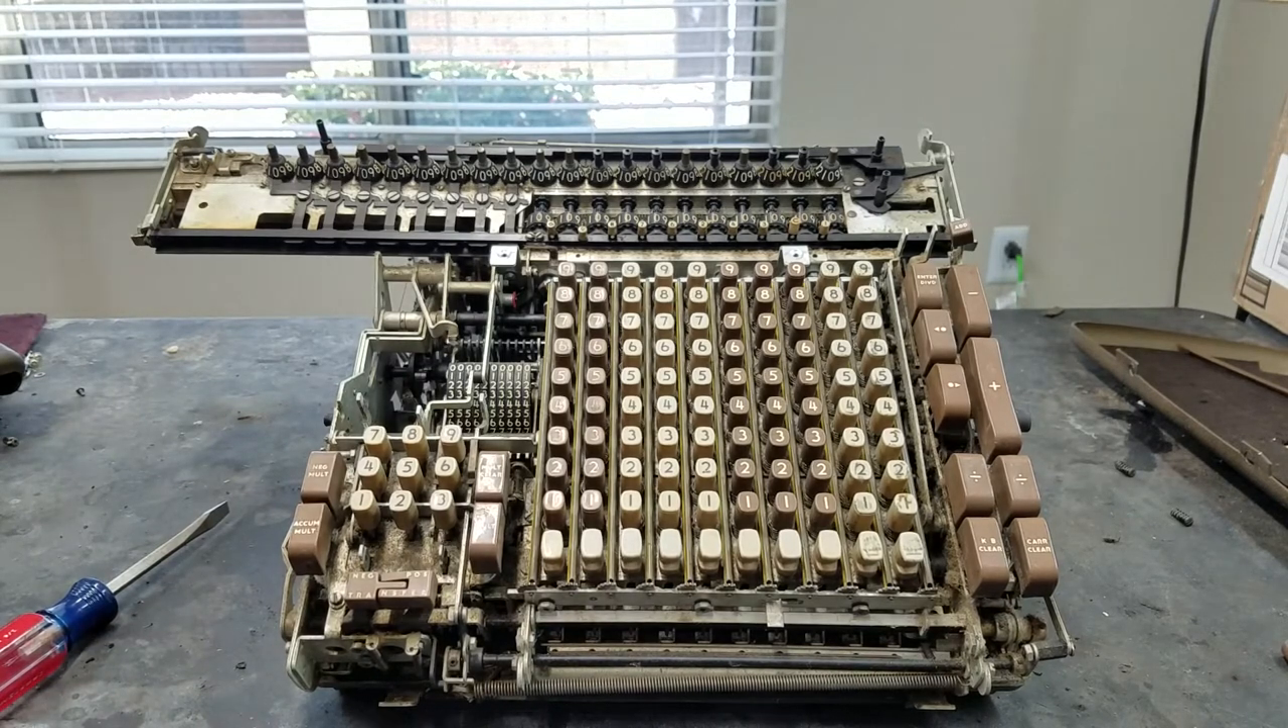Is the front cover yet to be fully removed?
No.